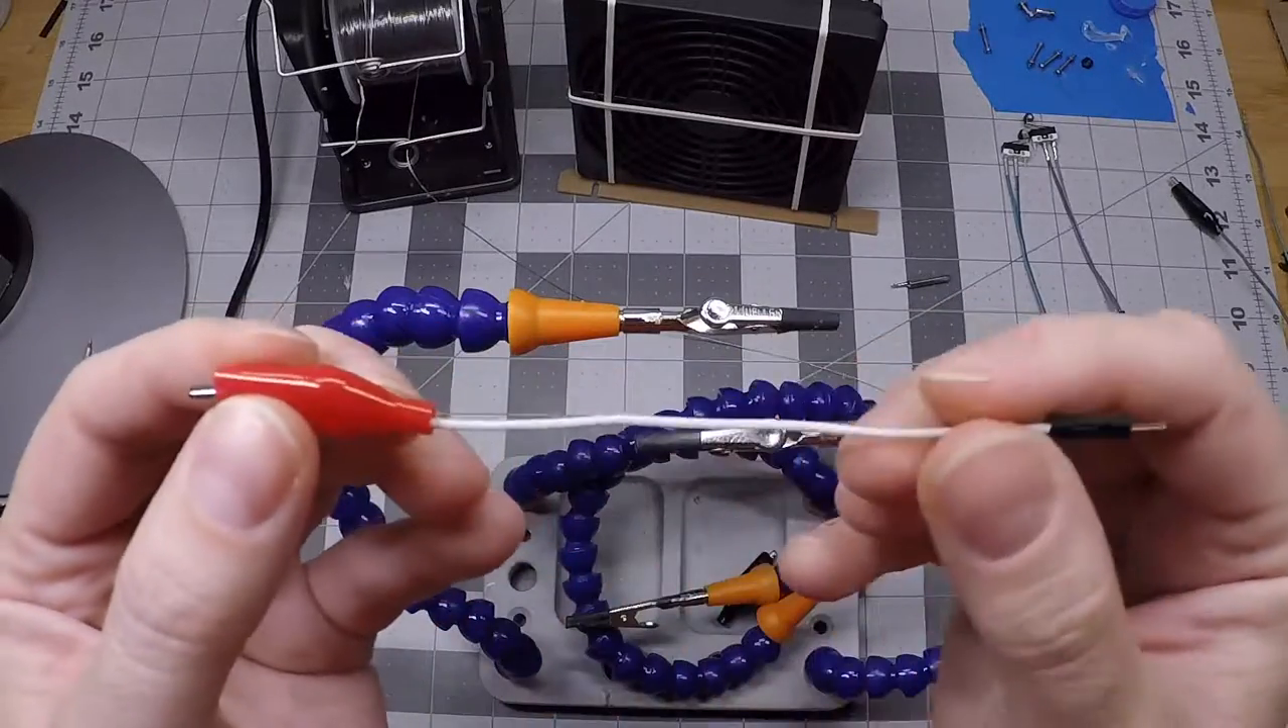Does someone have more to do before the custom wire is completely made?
No.